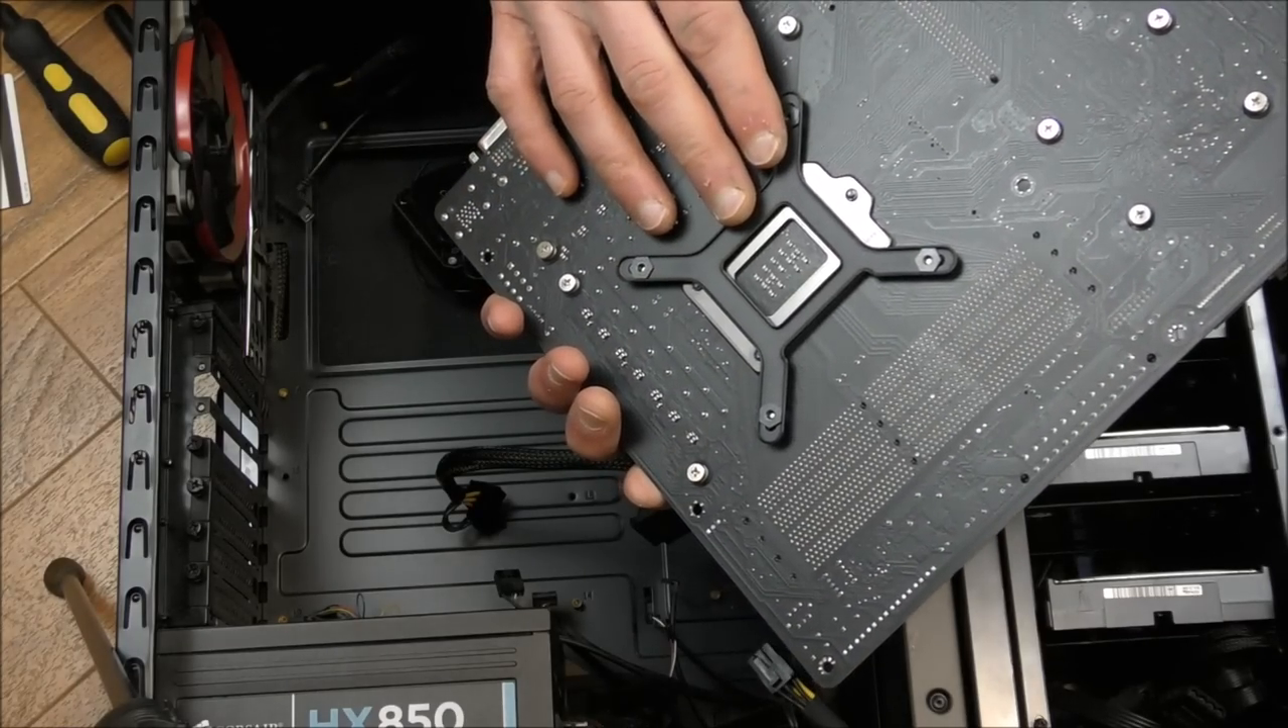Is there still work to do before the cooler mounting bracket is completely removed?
Yes.